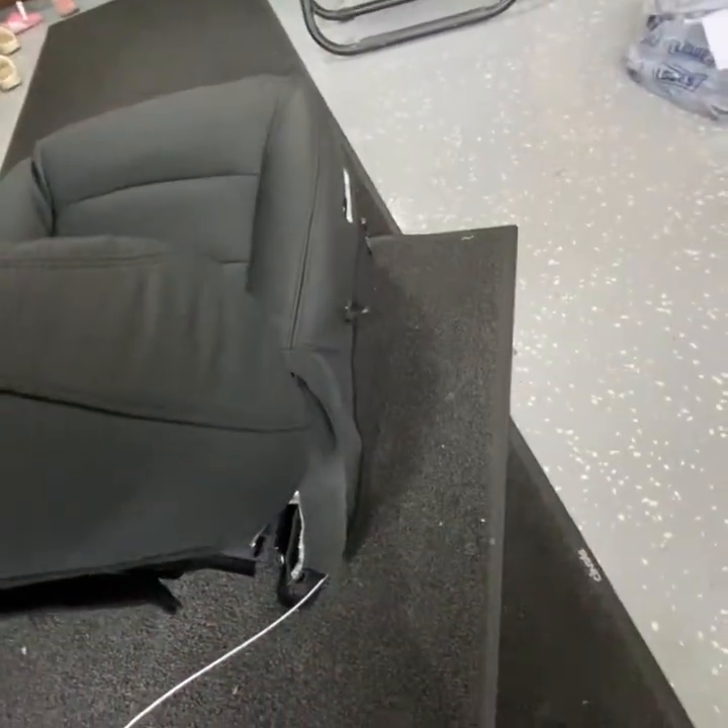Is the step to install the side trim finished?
No.